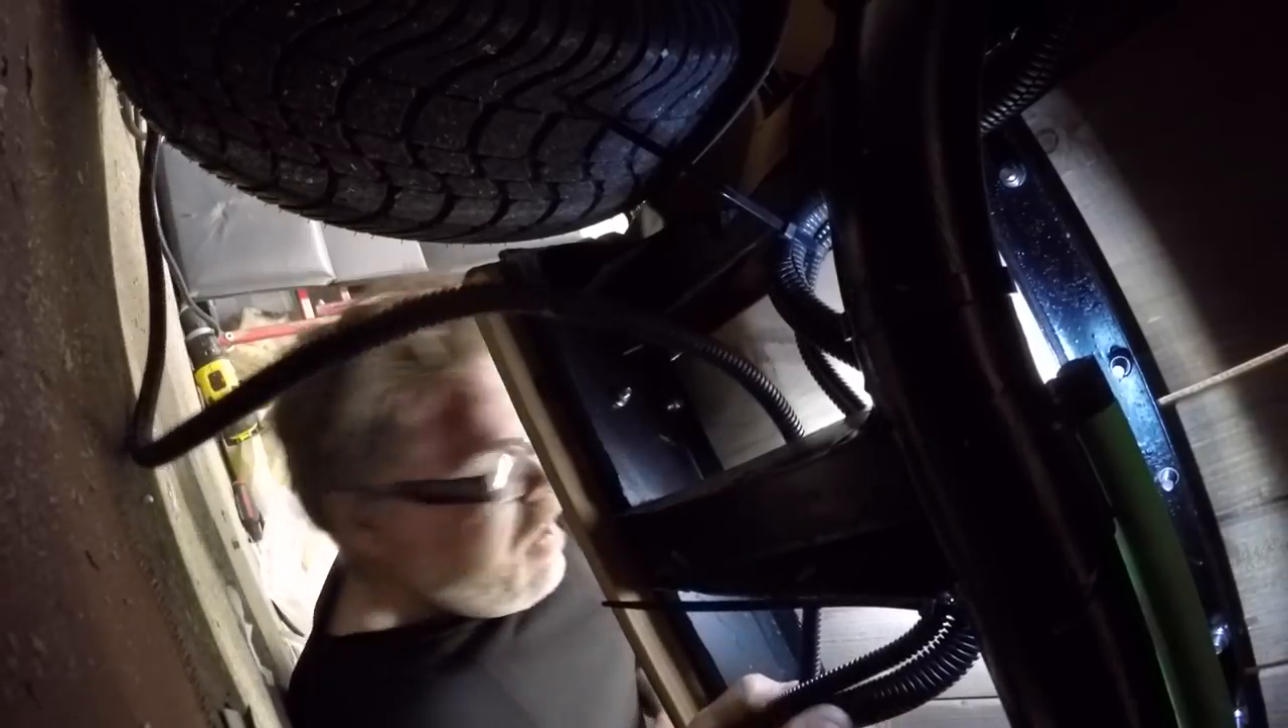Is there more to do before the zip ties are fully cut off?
Yes.